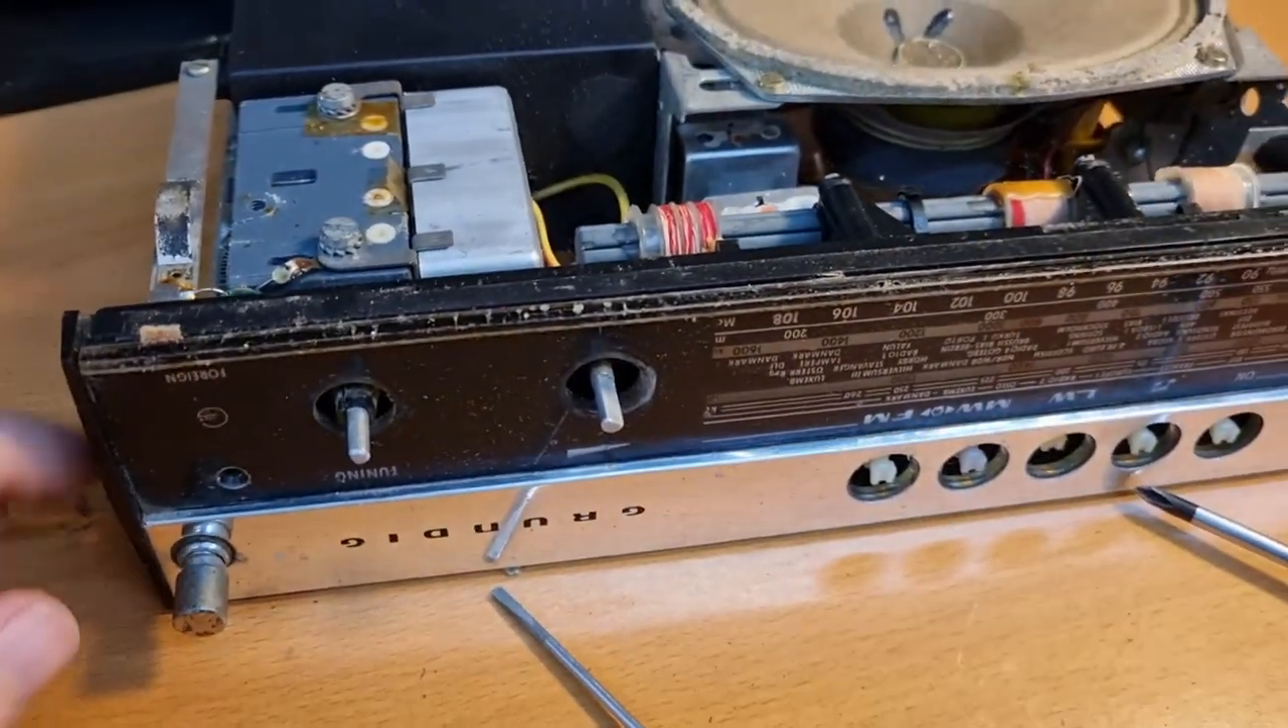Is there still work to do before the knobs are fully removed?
No.